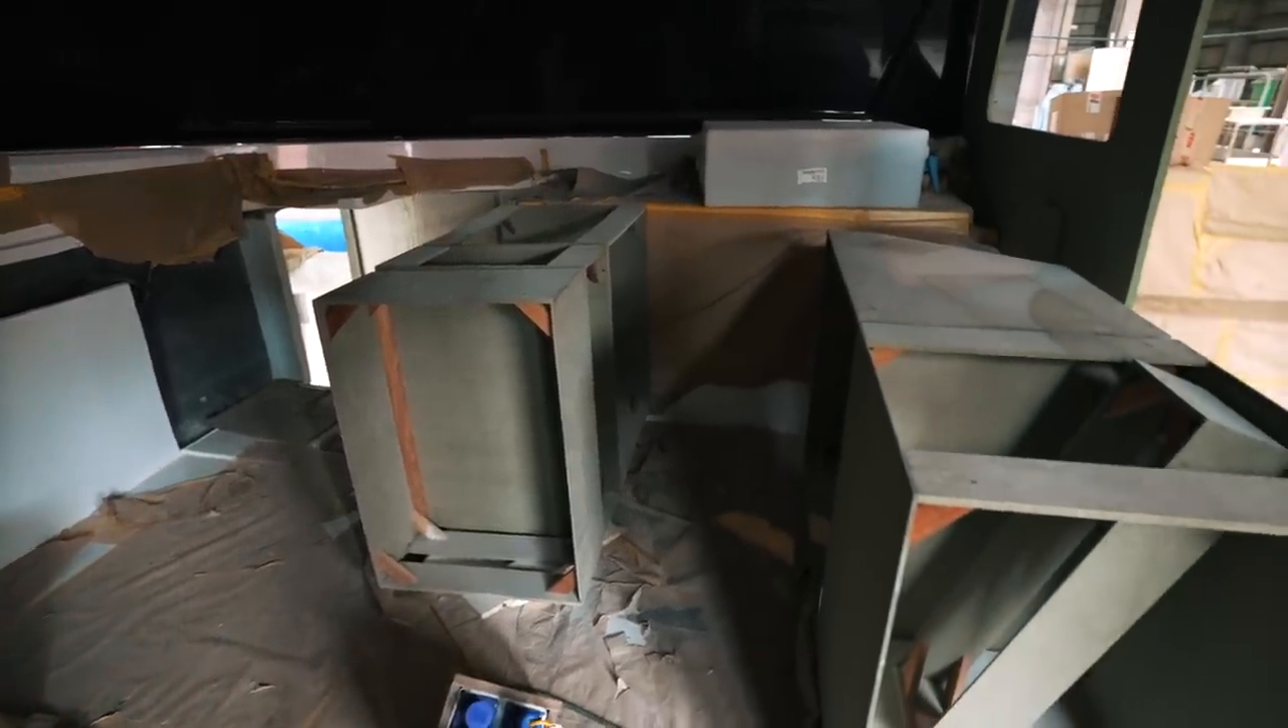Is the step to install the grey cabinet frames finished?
No.